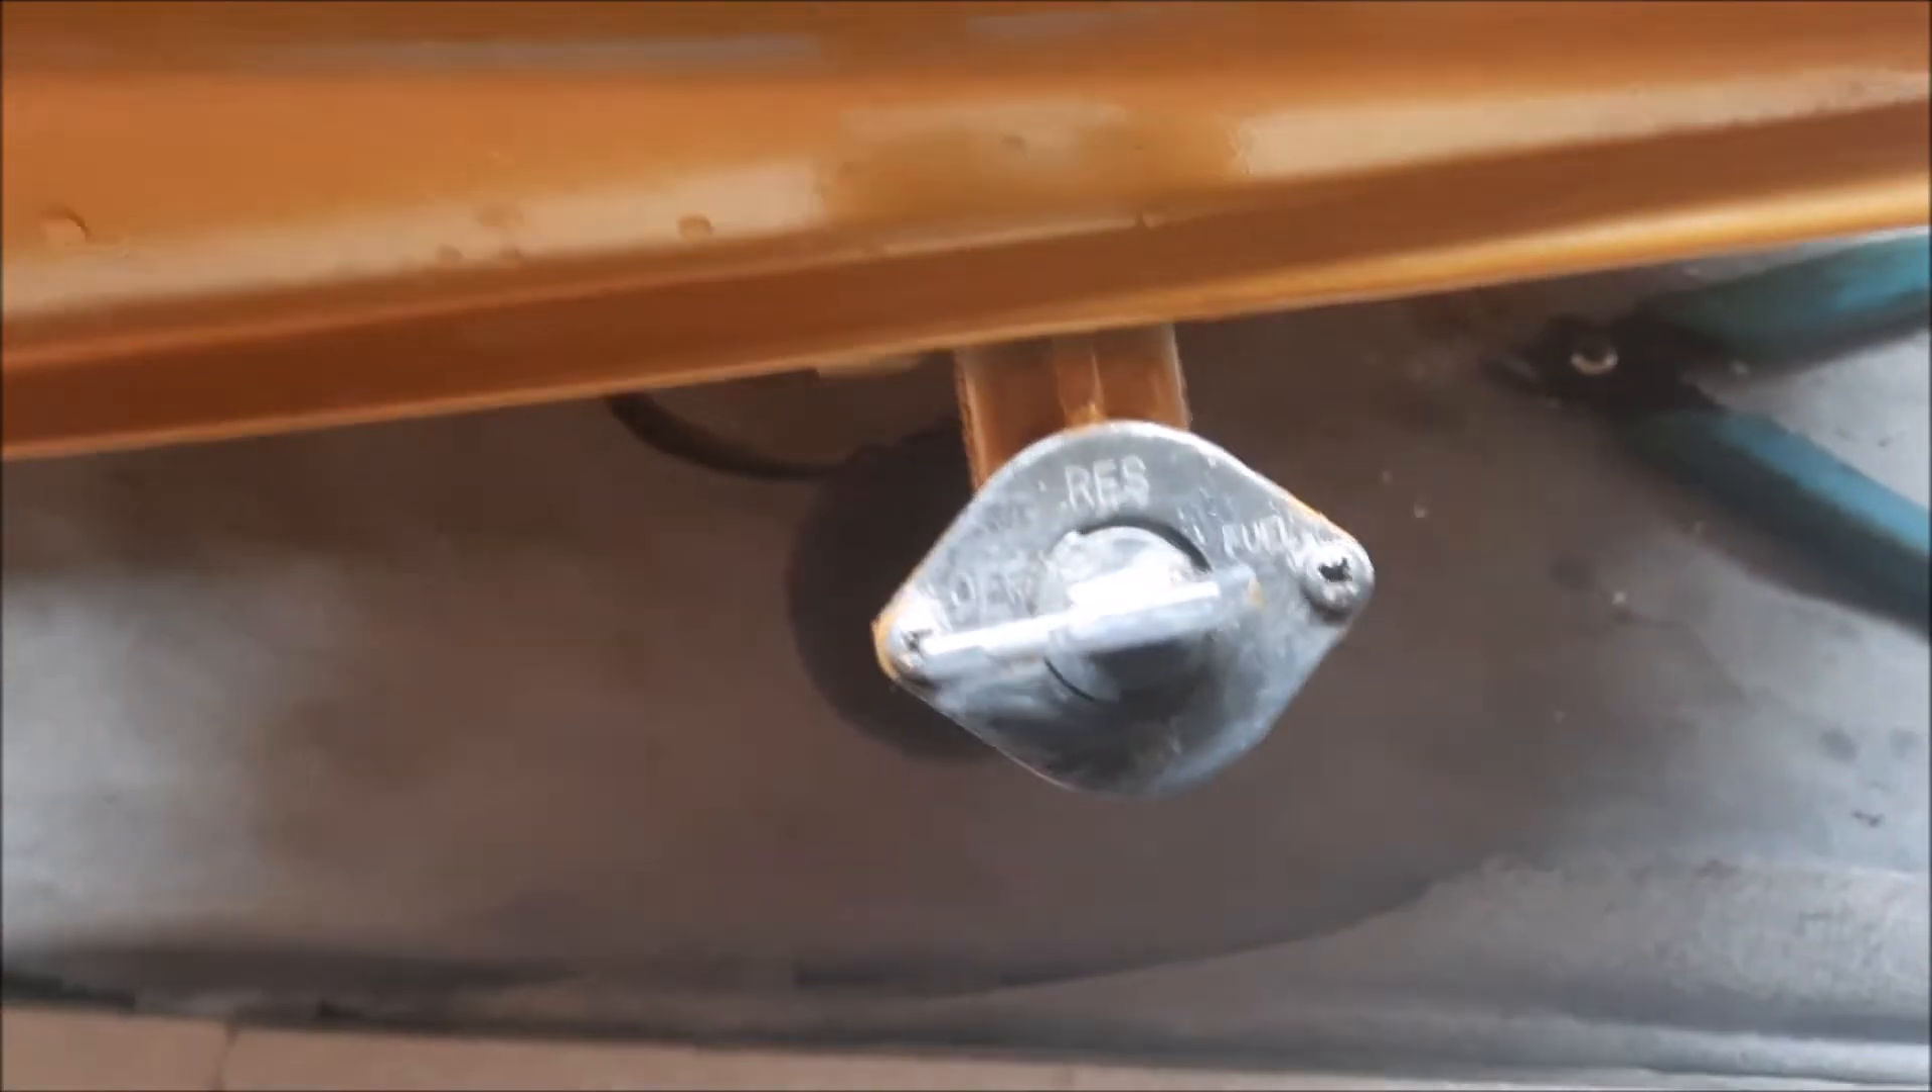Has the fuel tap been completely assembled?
Yes.